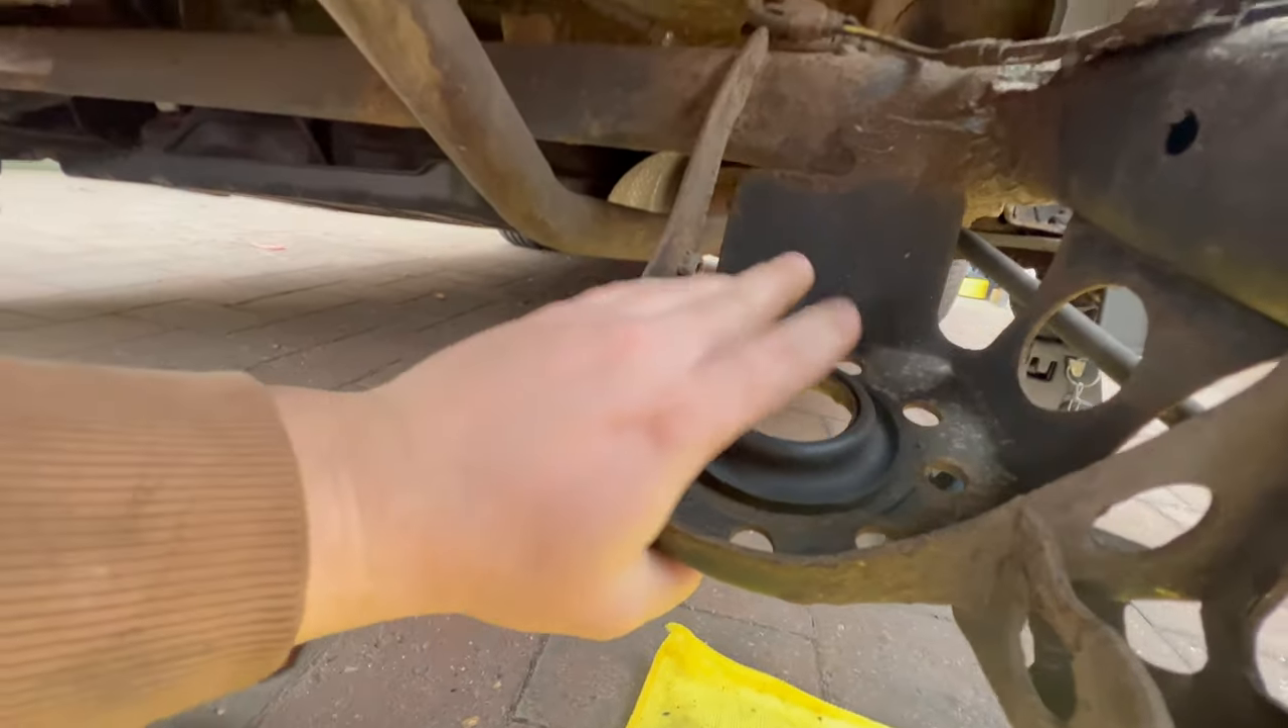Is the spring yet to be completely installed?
Yes.